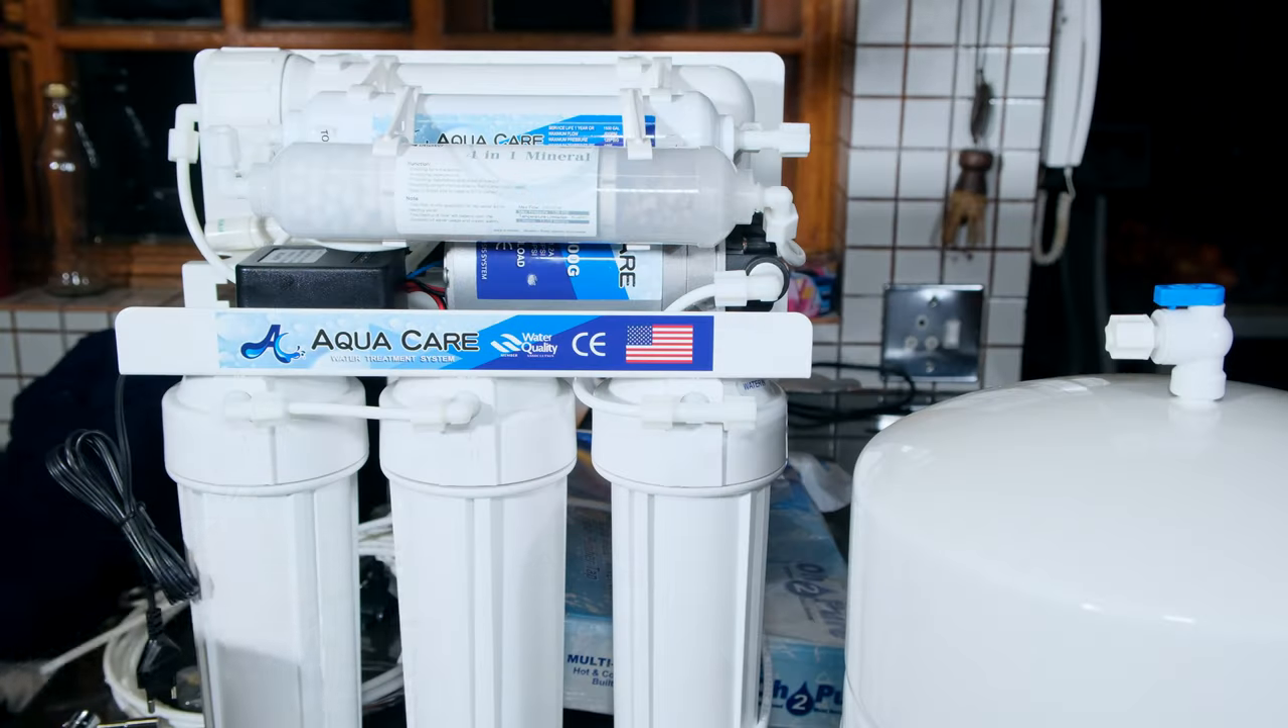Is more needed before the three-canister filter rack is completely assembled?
No.